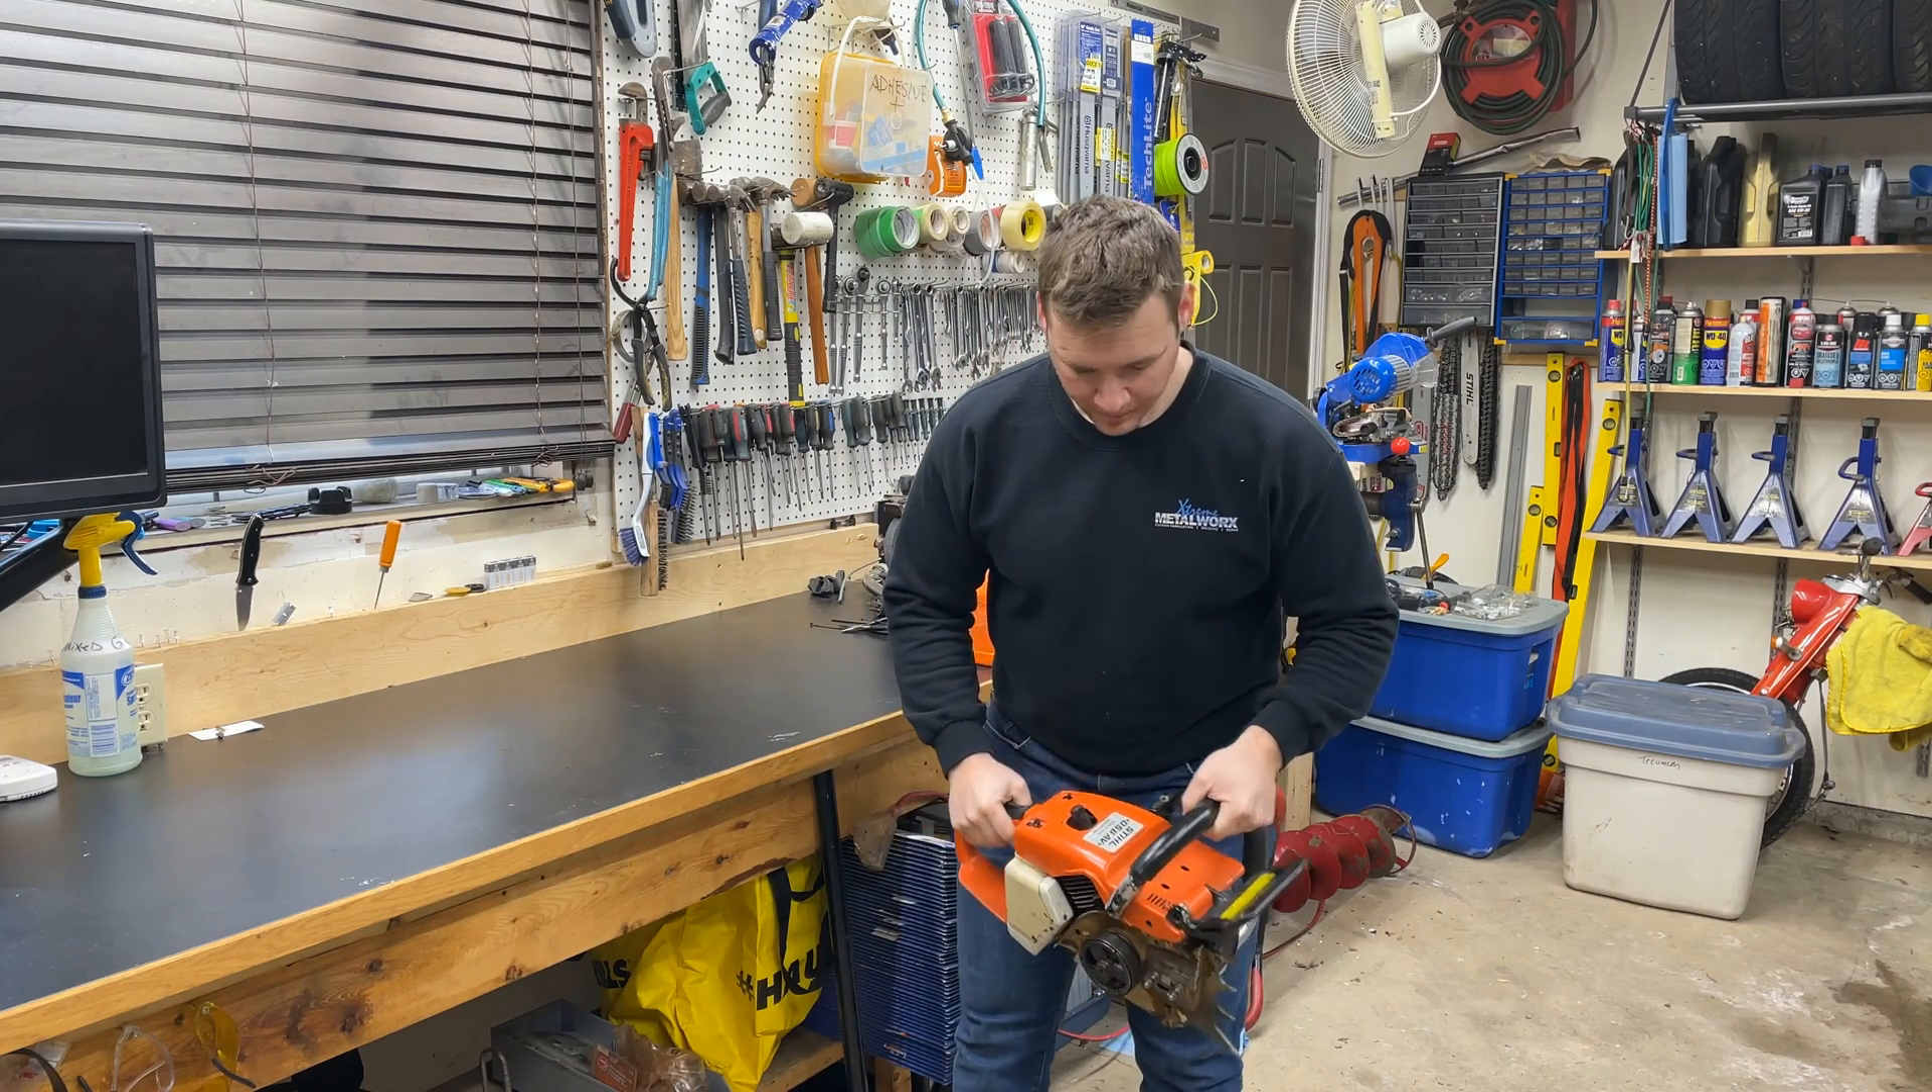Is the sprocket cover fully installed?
No.